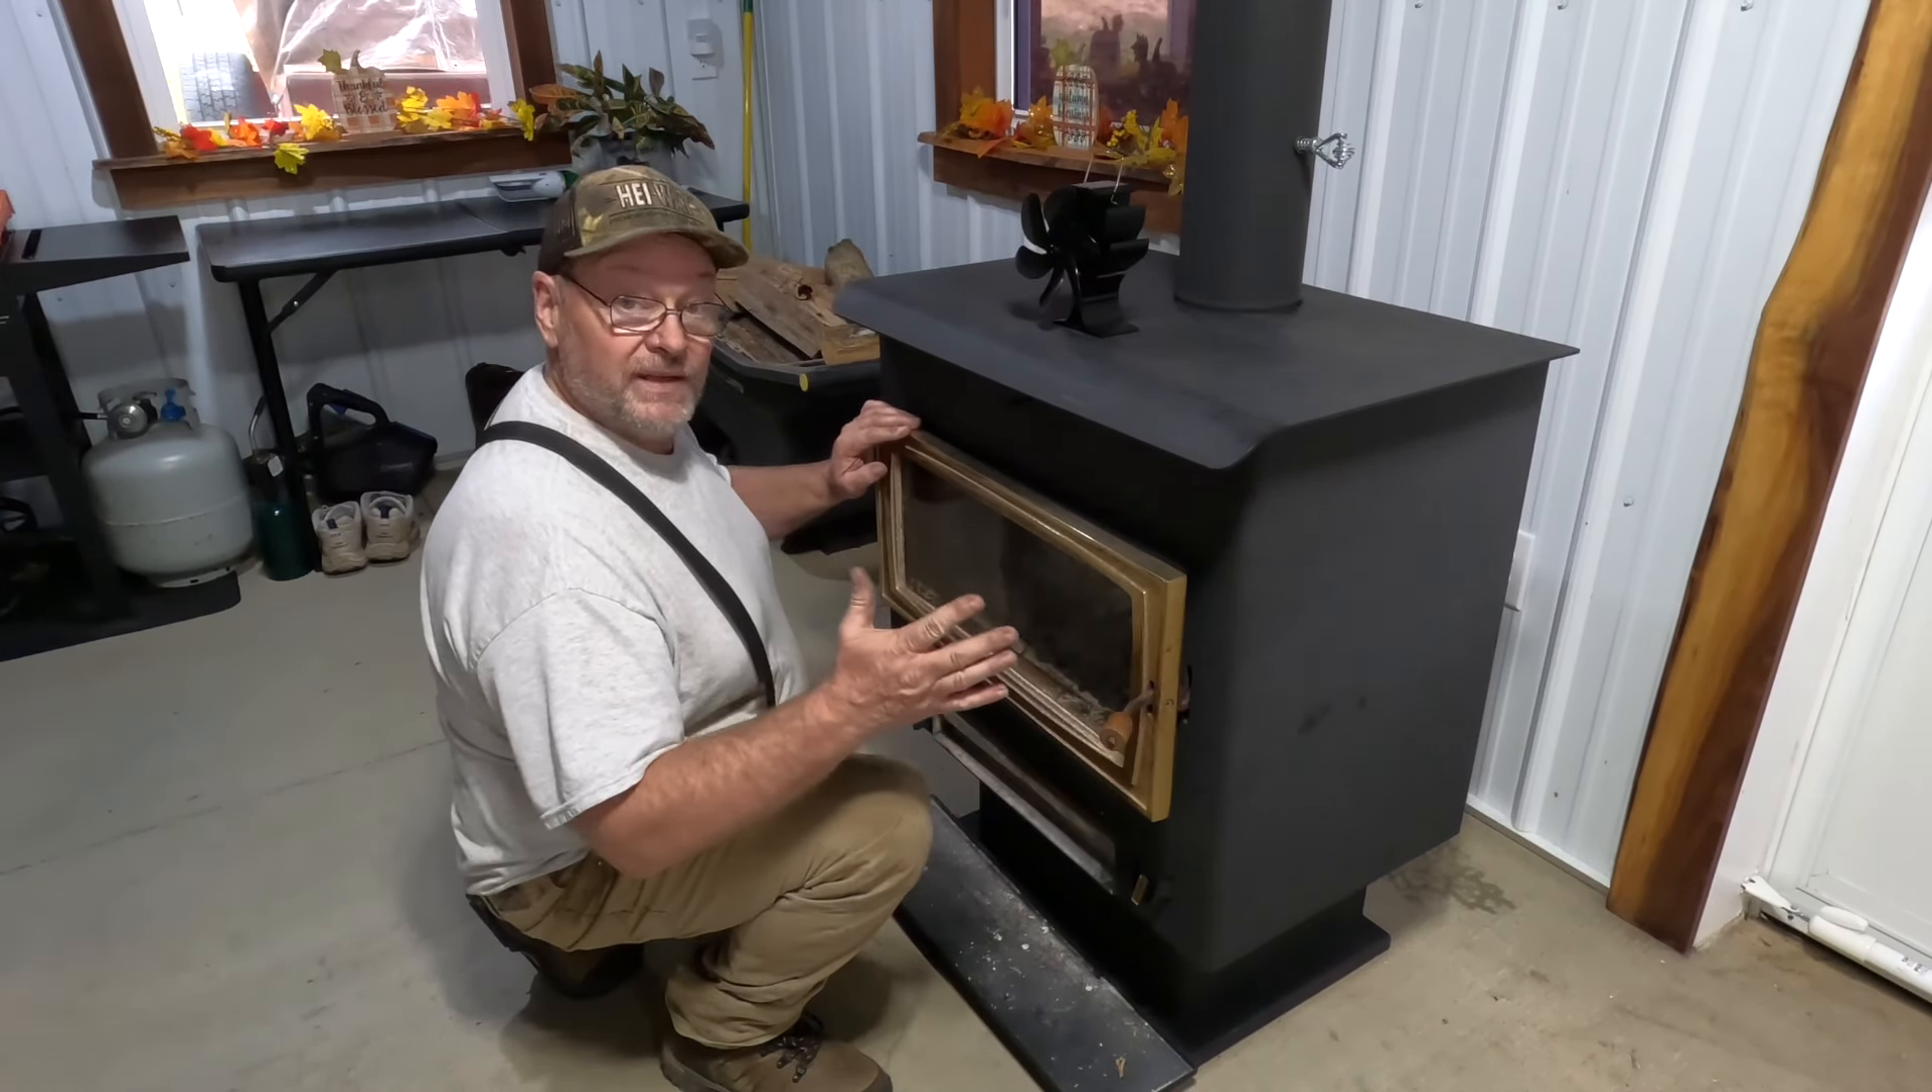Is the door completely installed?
Yes.